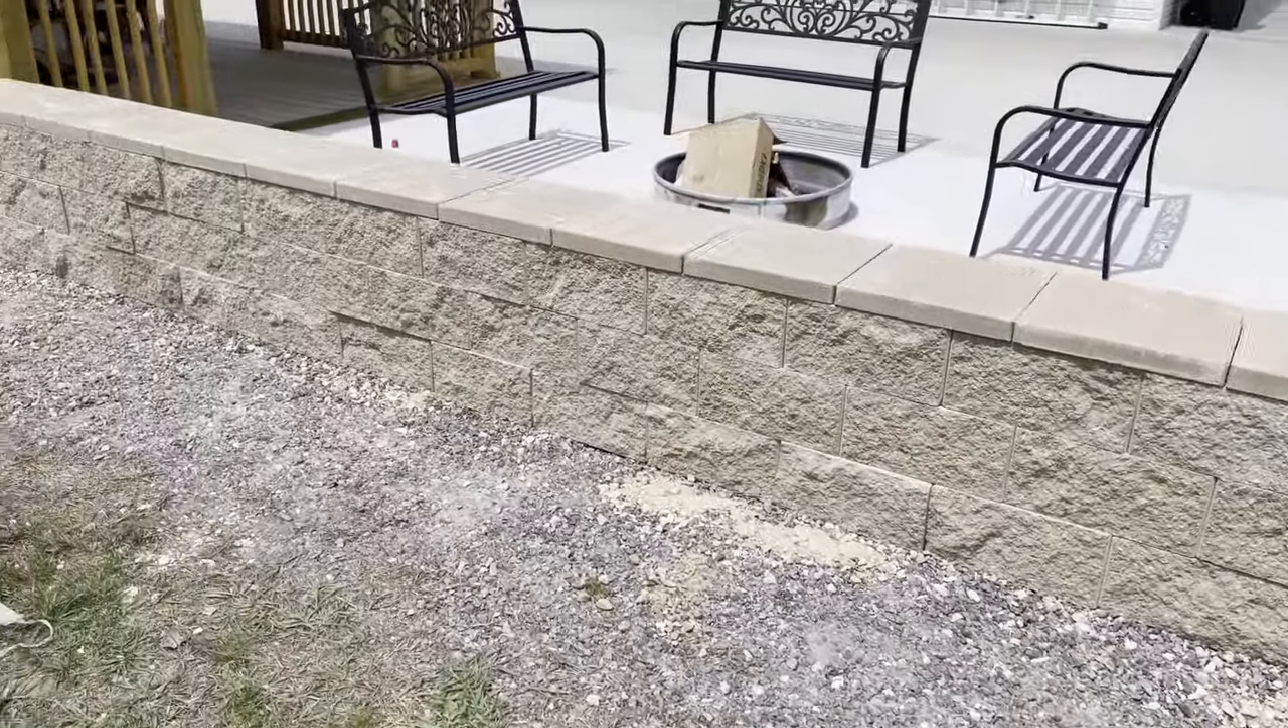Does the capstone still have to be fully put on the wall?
No.